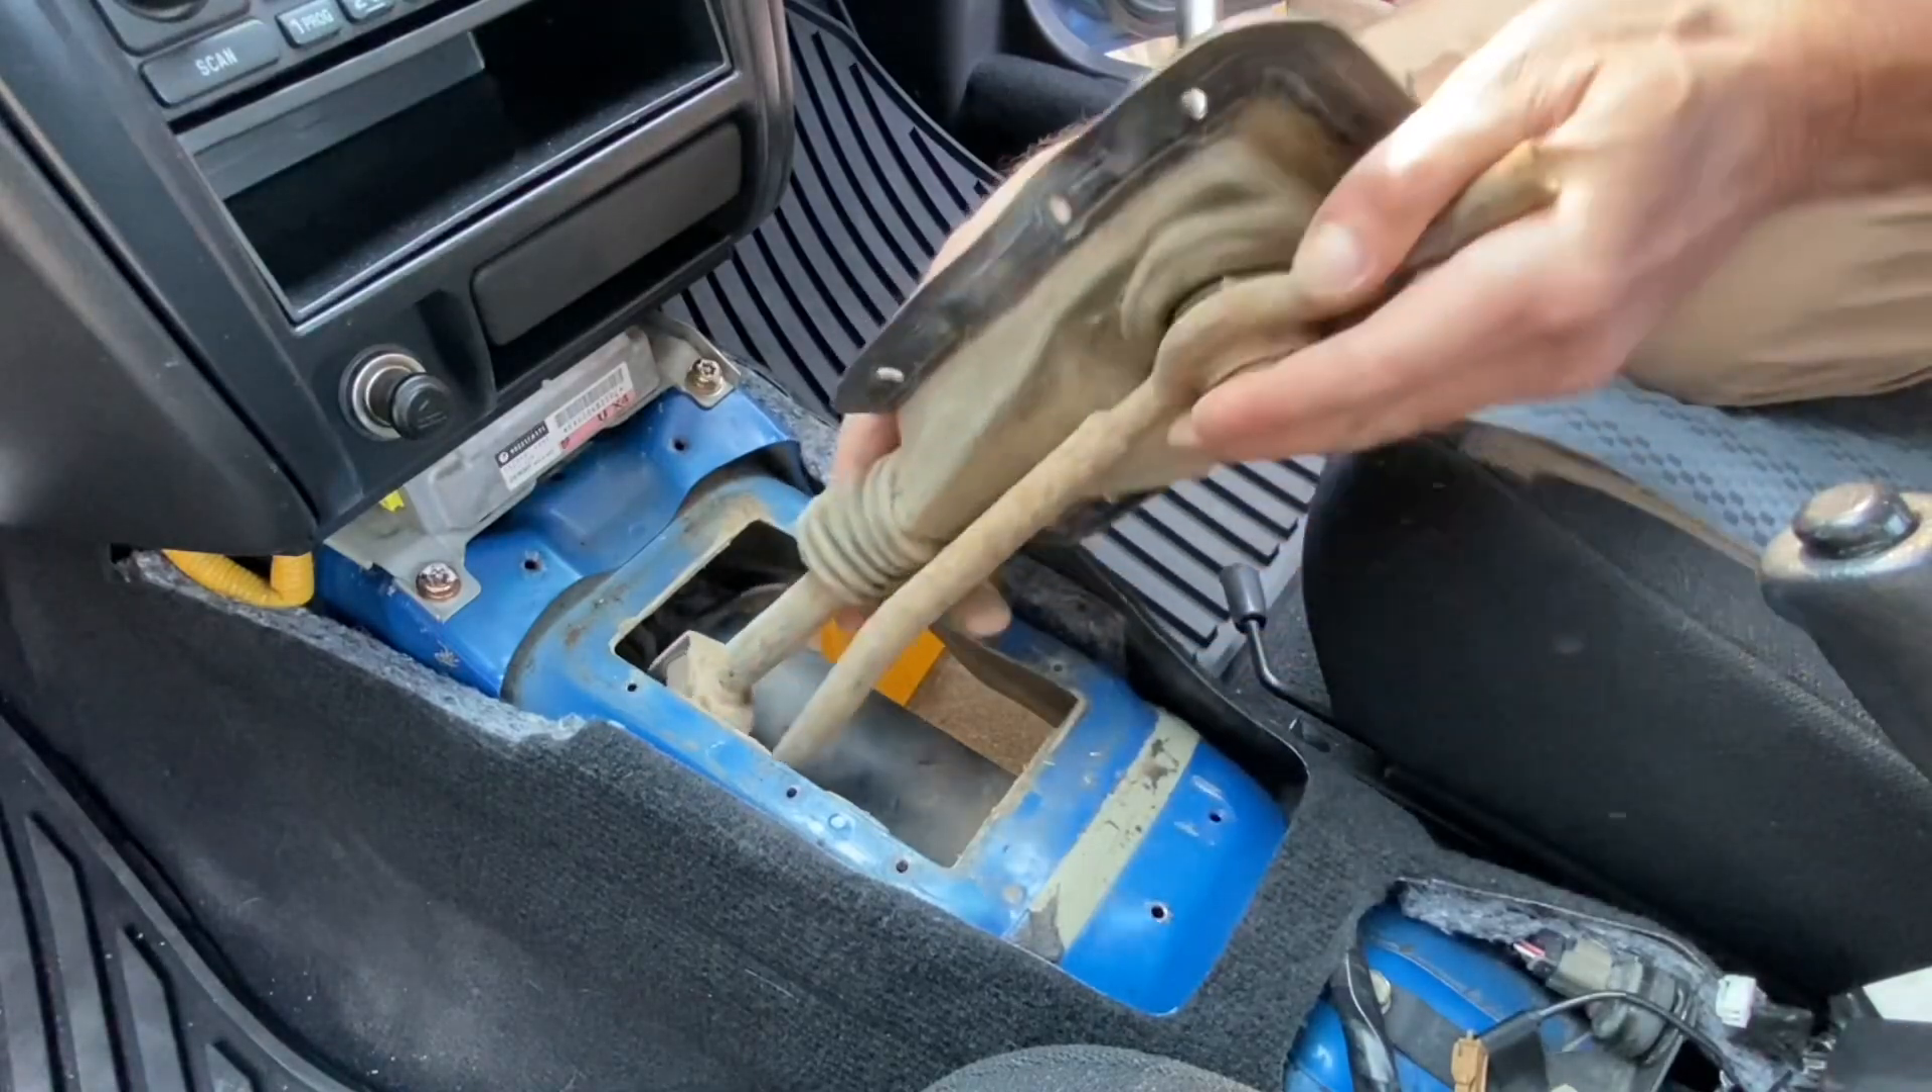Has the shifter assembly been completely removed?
No.